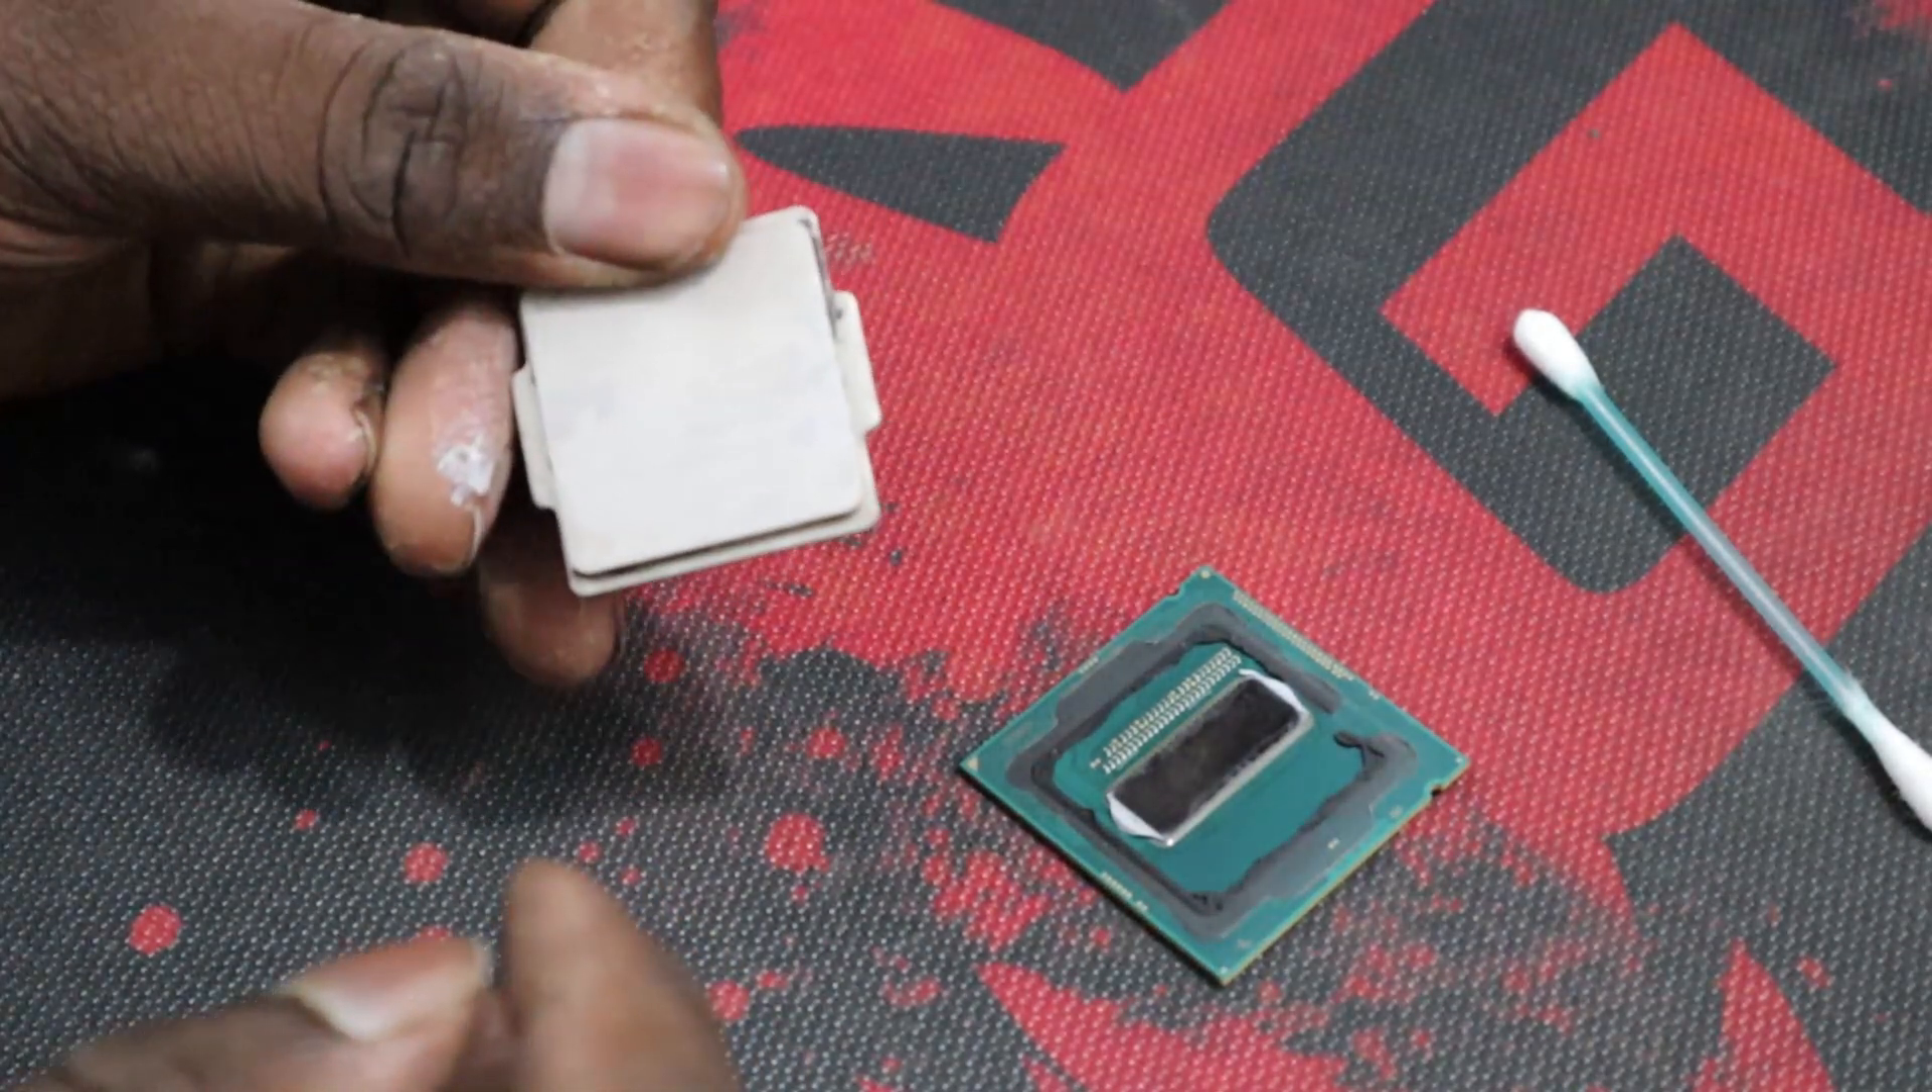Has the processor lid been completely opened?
Yes.